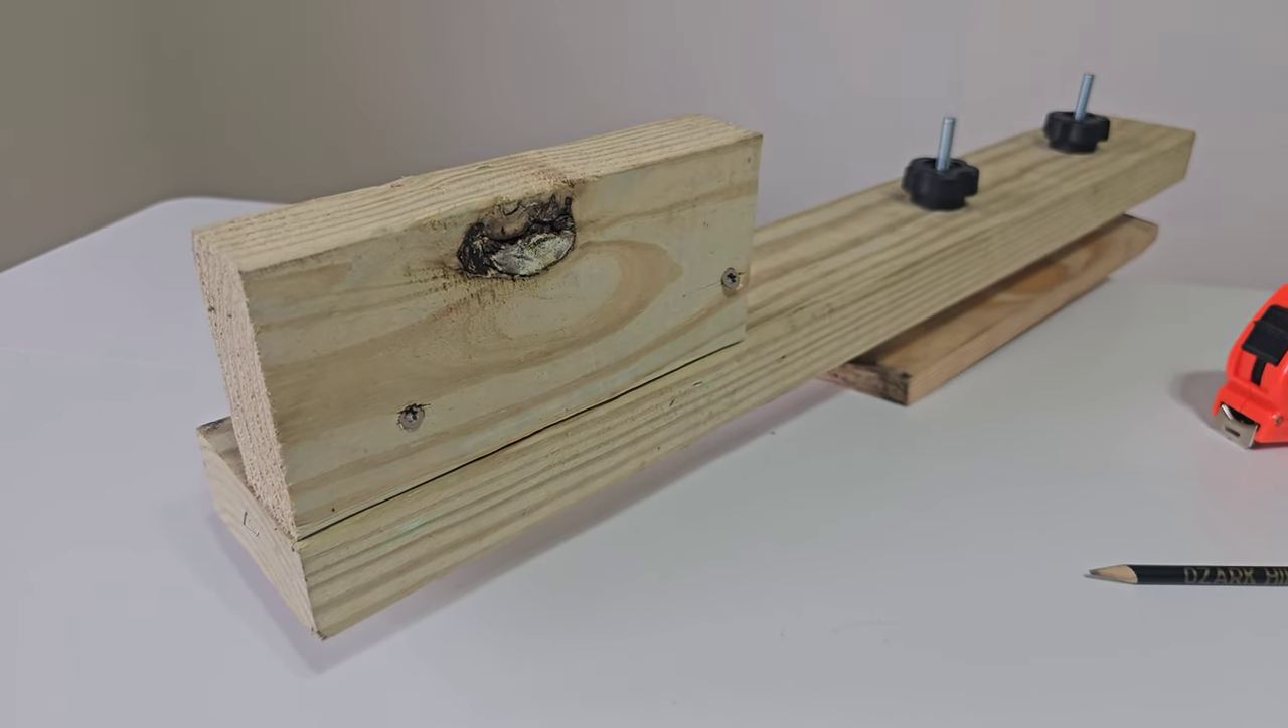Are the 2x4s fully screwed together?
Yes.